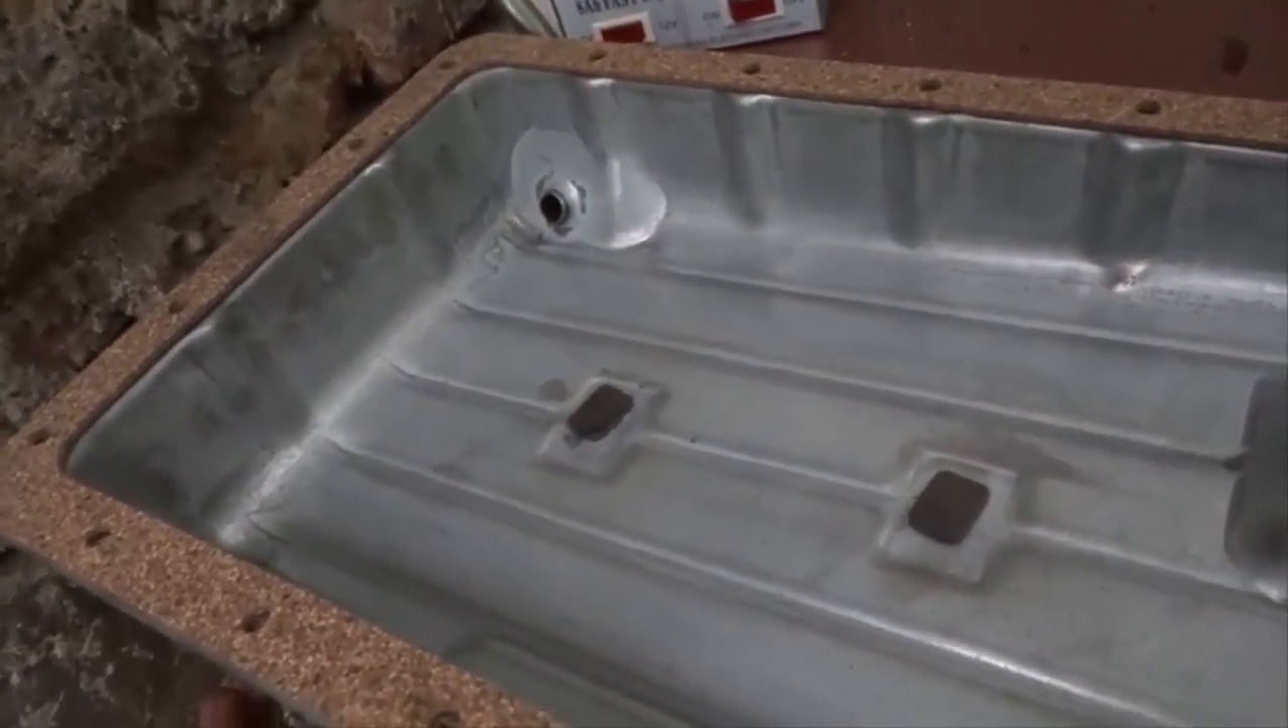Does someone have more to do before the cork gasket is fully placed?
No.